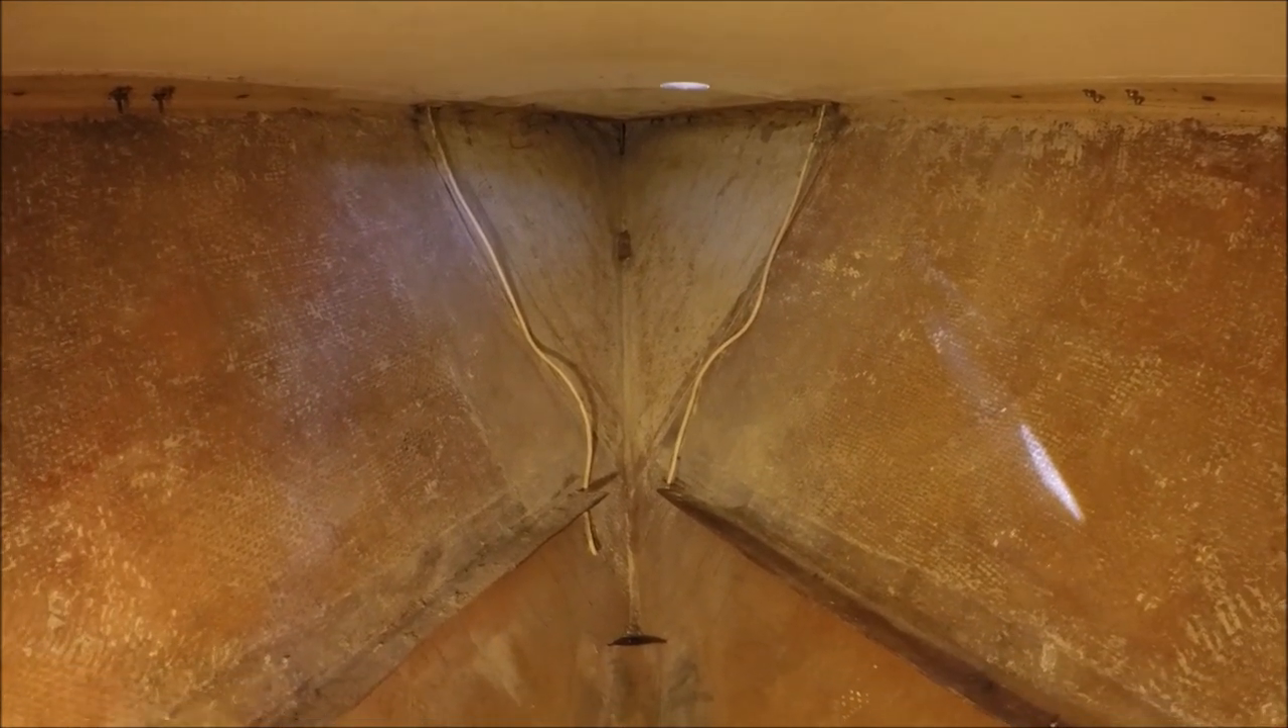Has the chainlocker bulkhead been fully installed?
No.